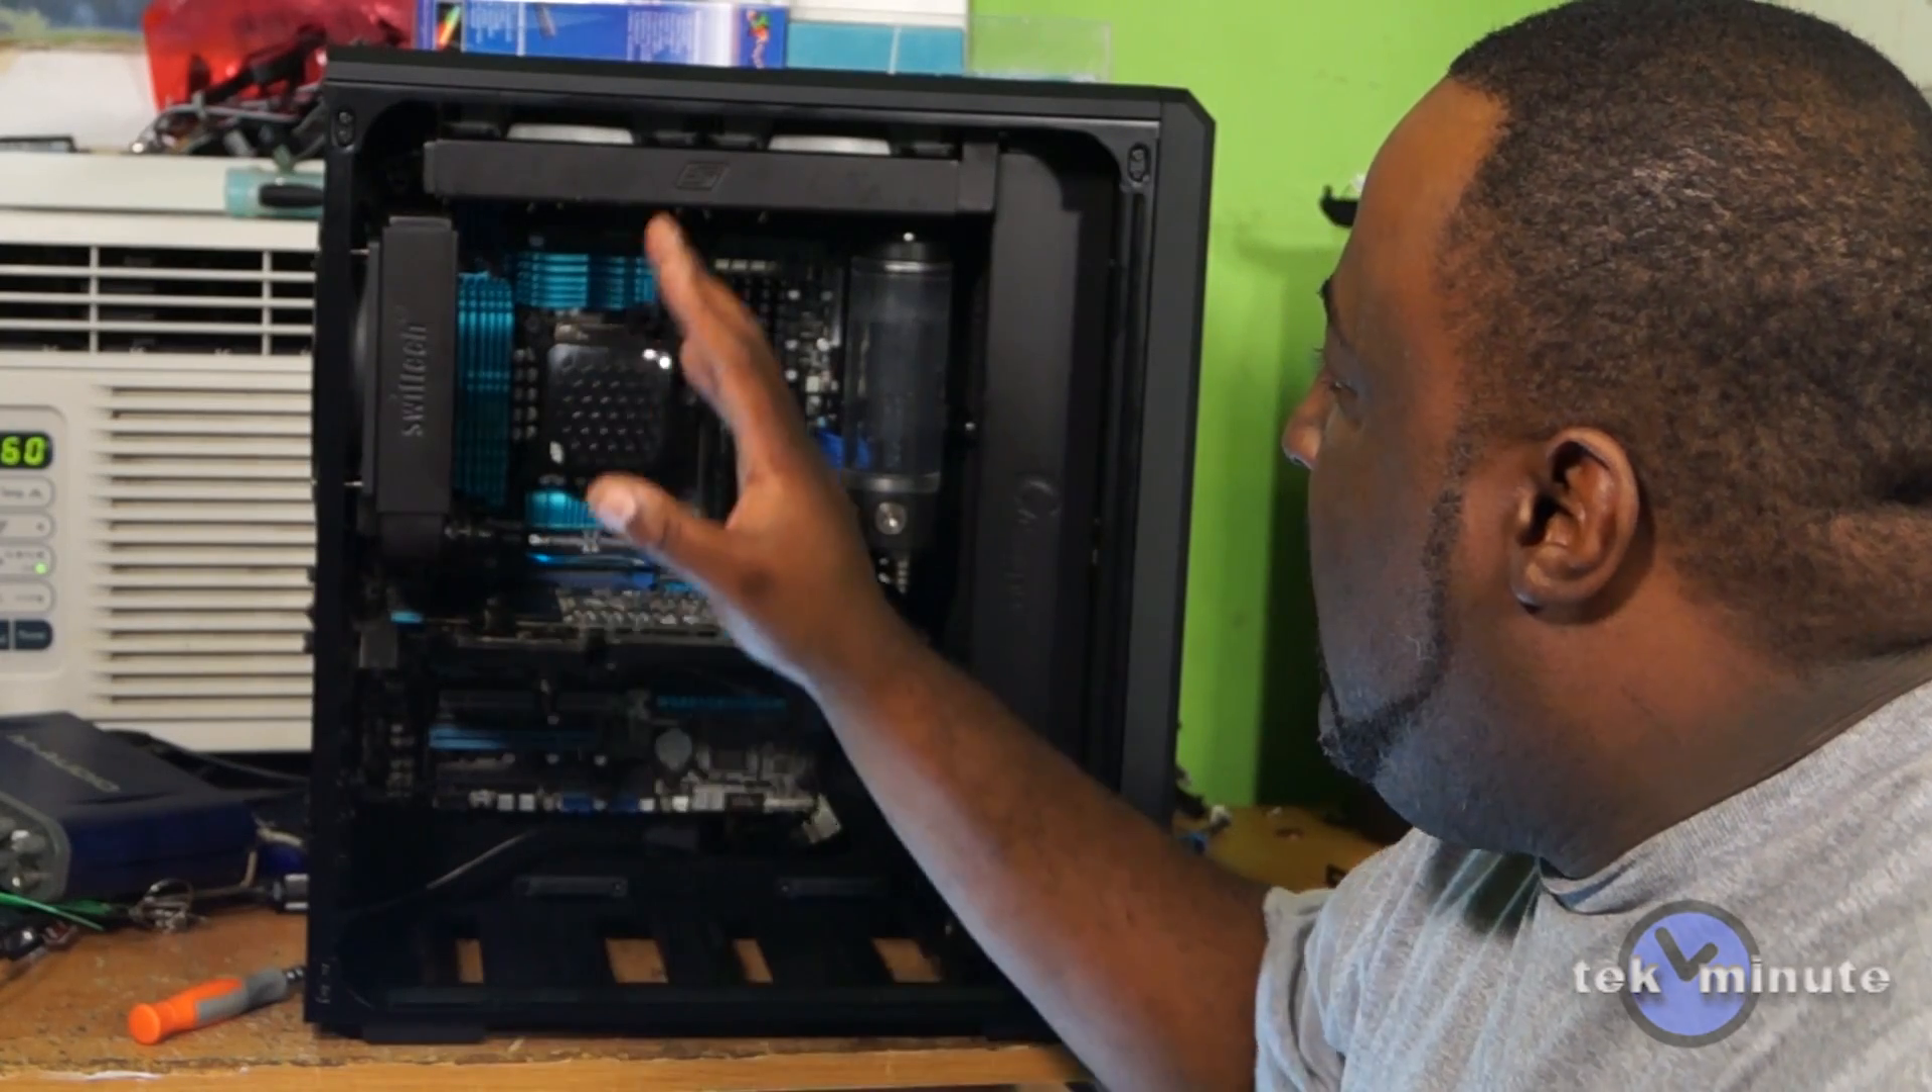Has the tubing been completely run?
No.